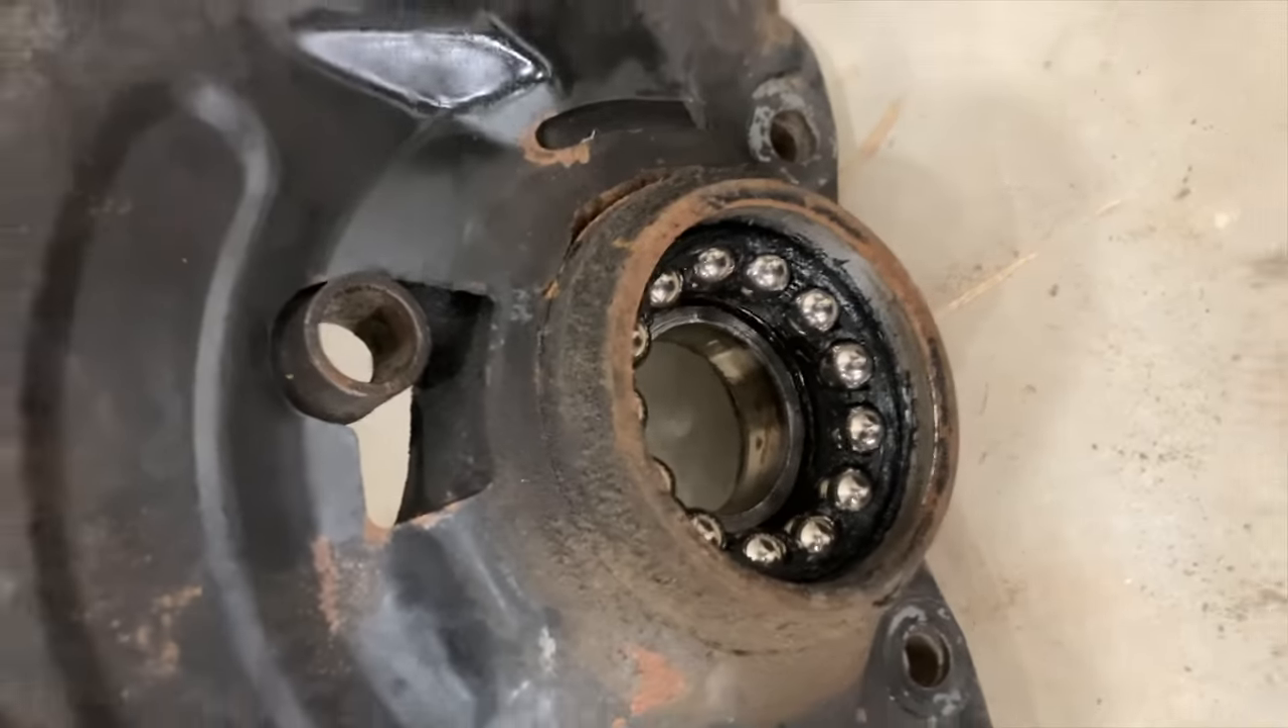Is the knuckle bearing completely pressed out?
No.